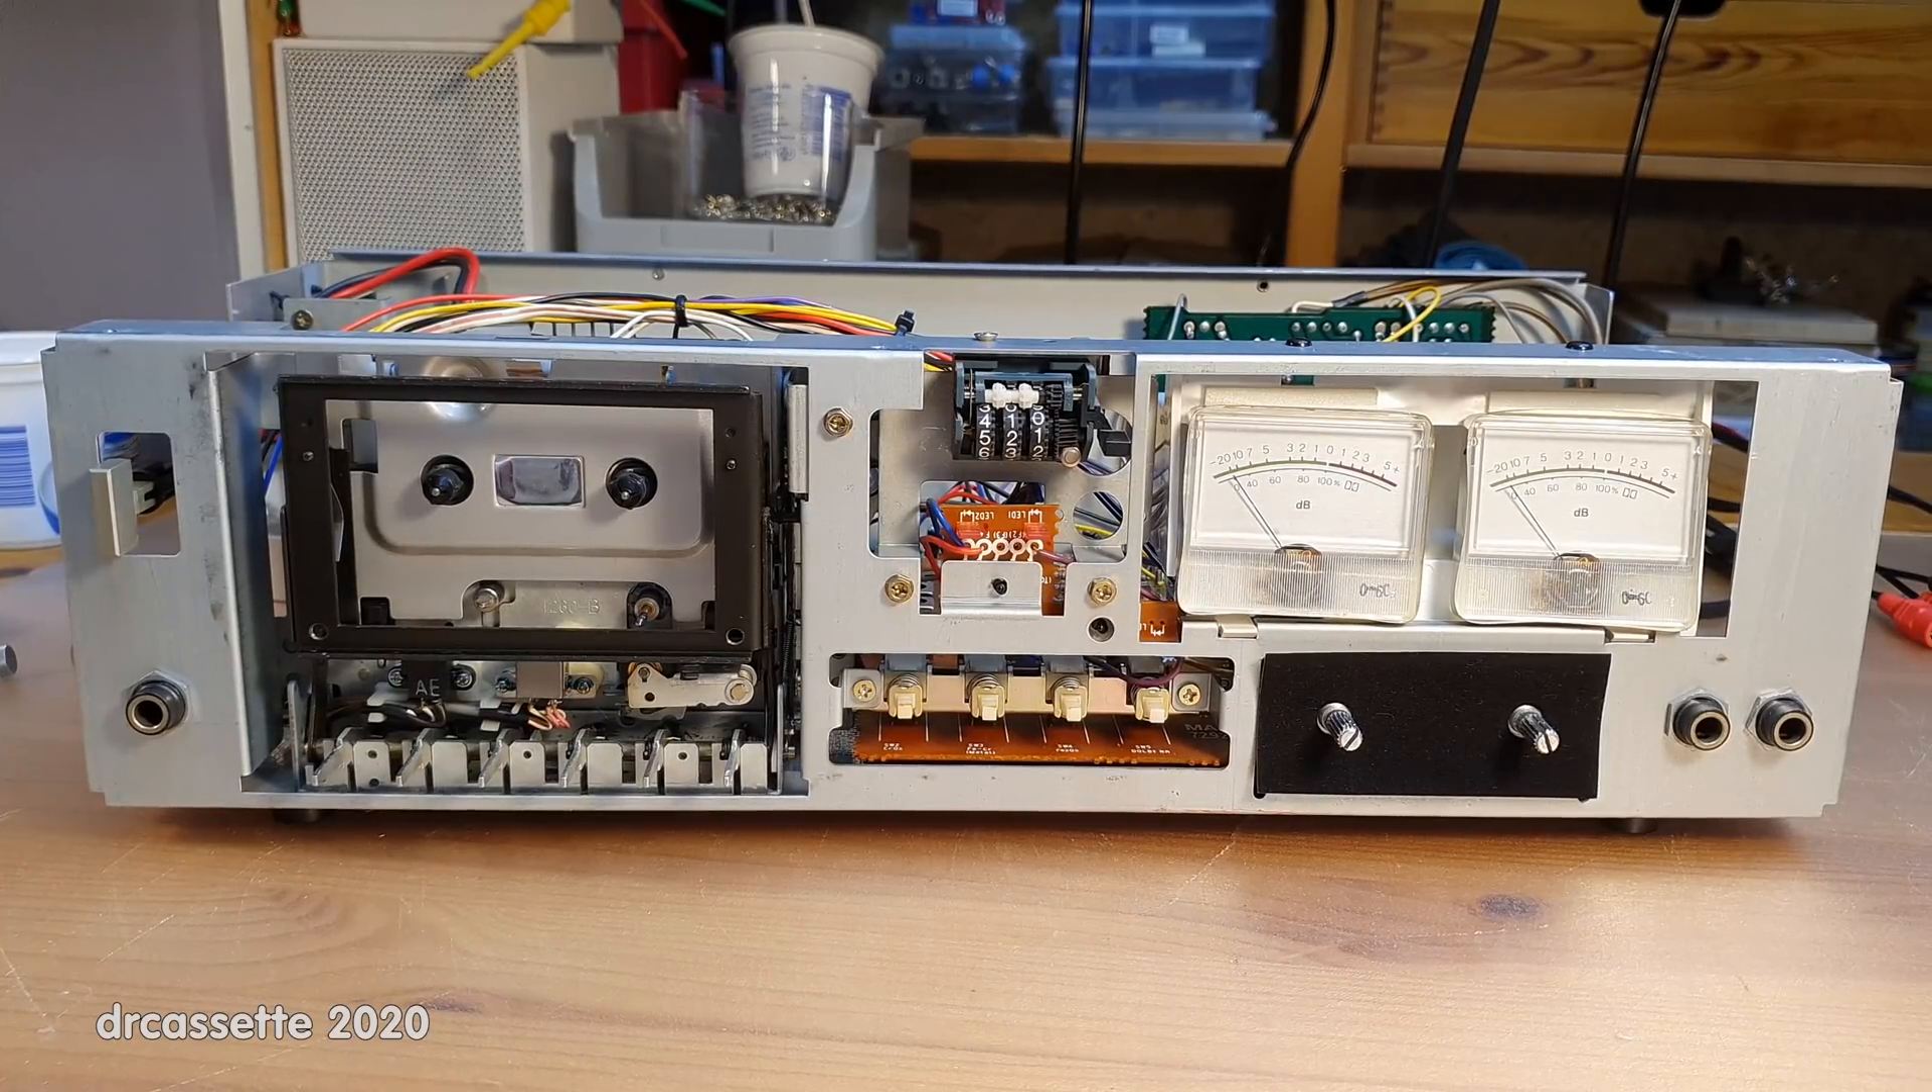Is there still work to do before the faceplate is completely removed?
No.